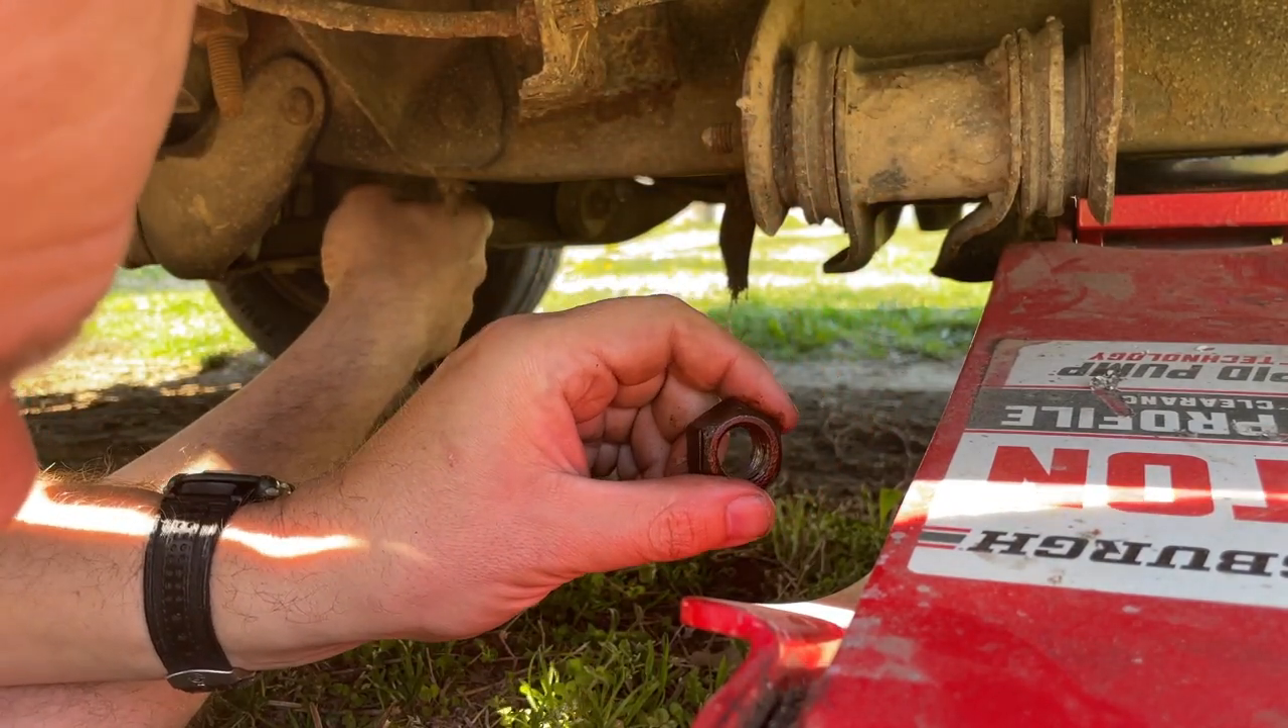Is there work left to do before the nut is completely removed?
No.